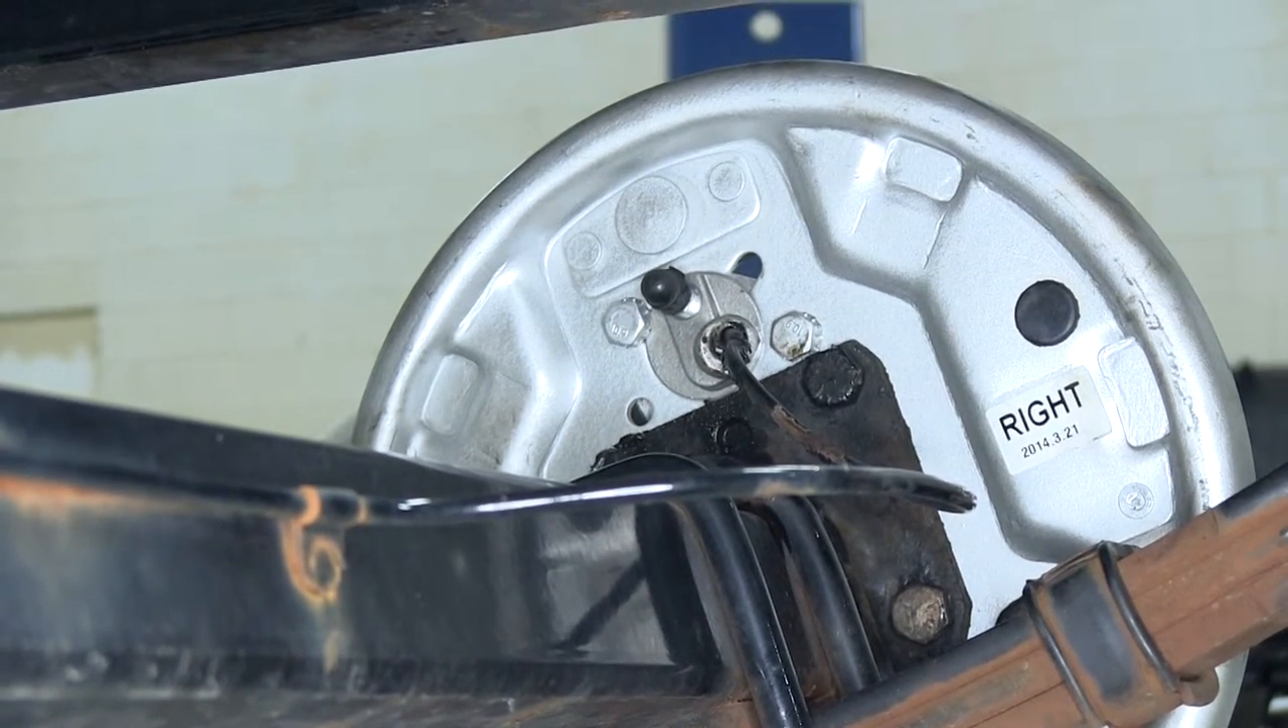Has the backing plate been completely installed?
Yes.